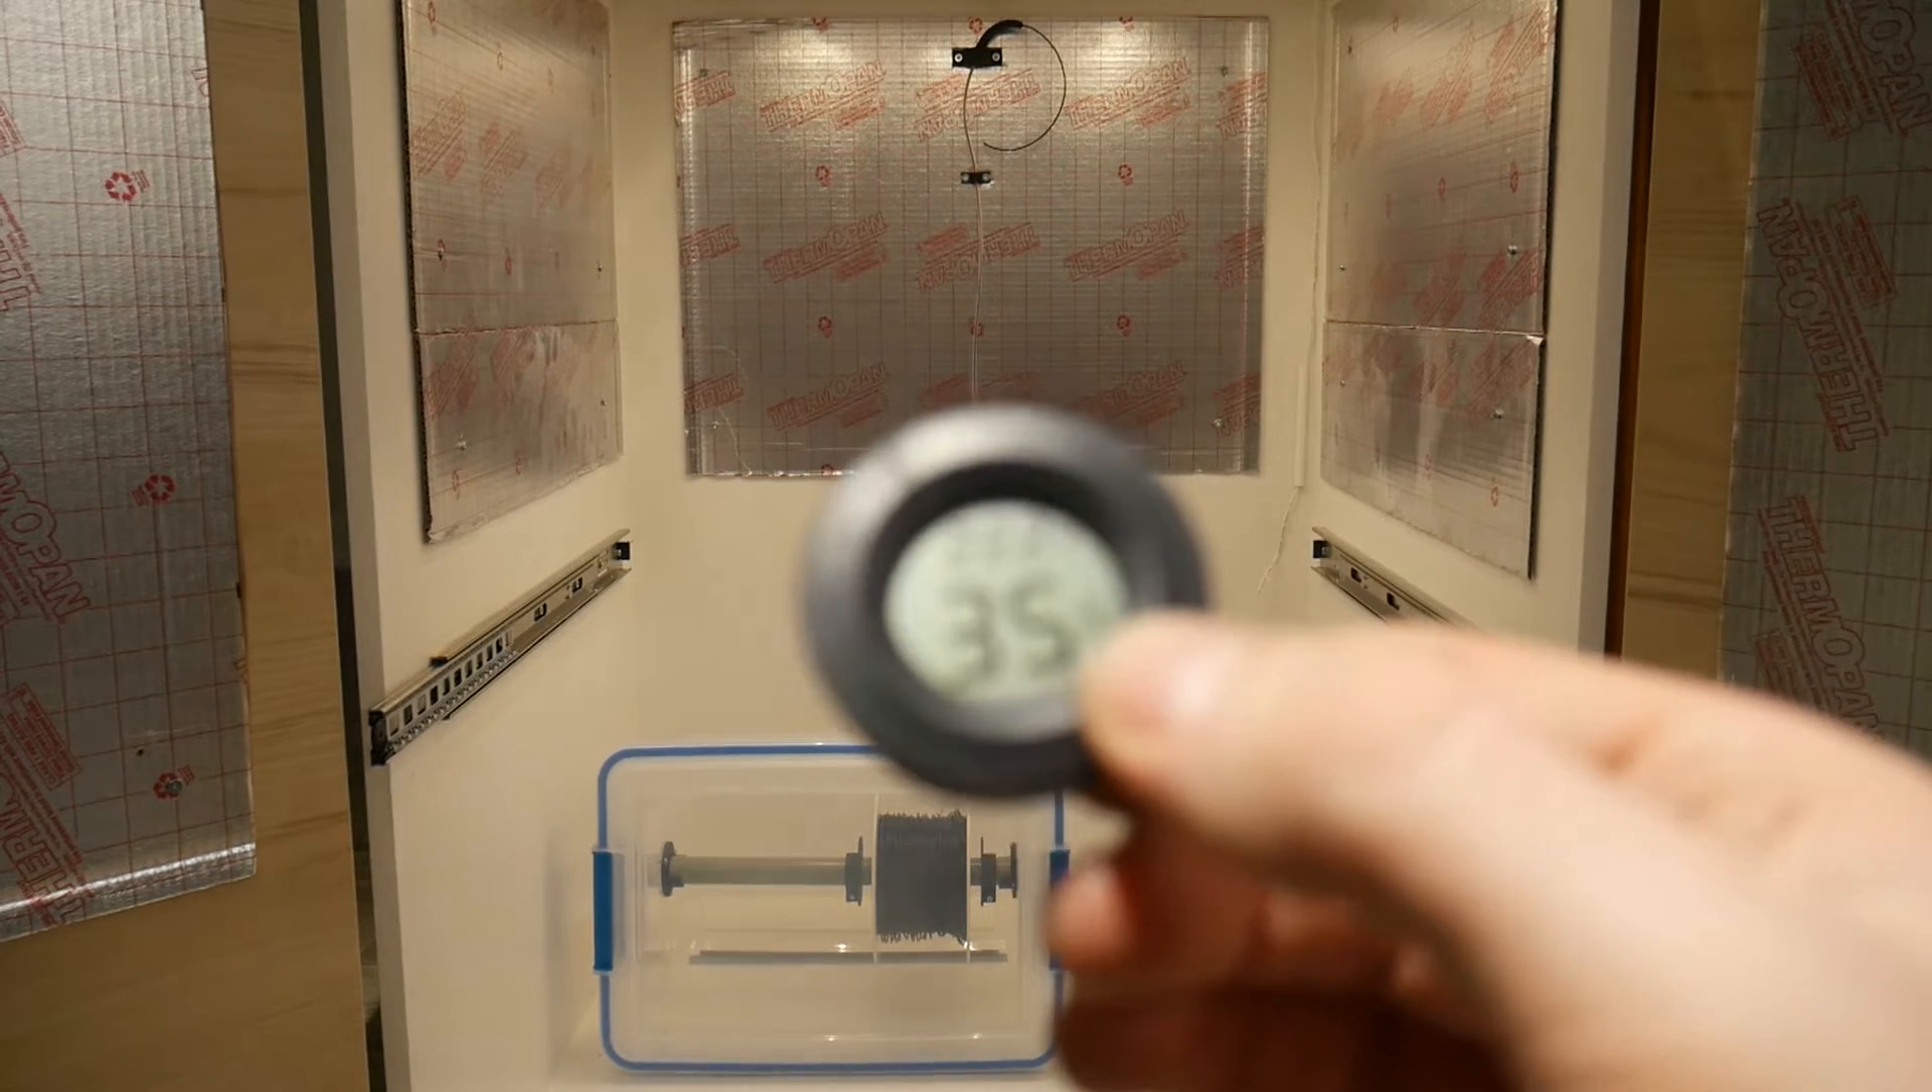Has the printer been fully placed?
No.